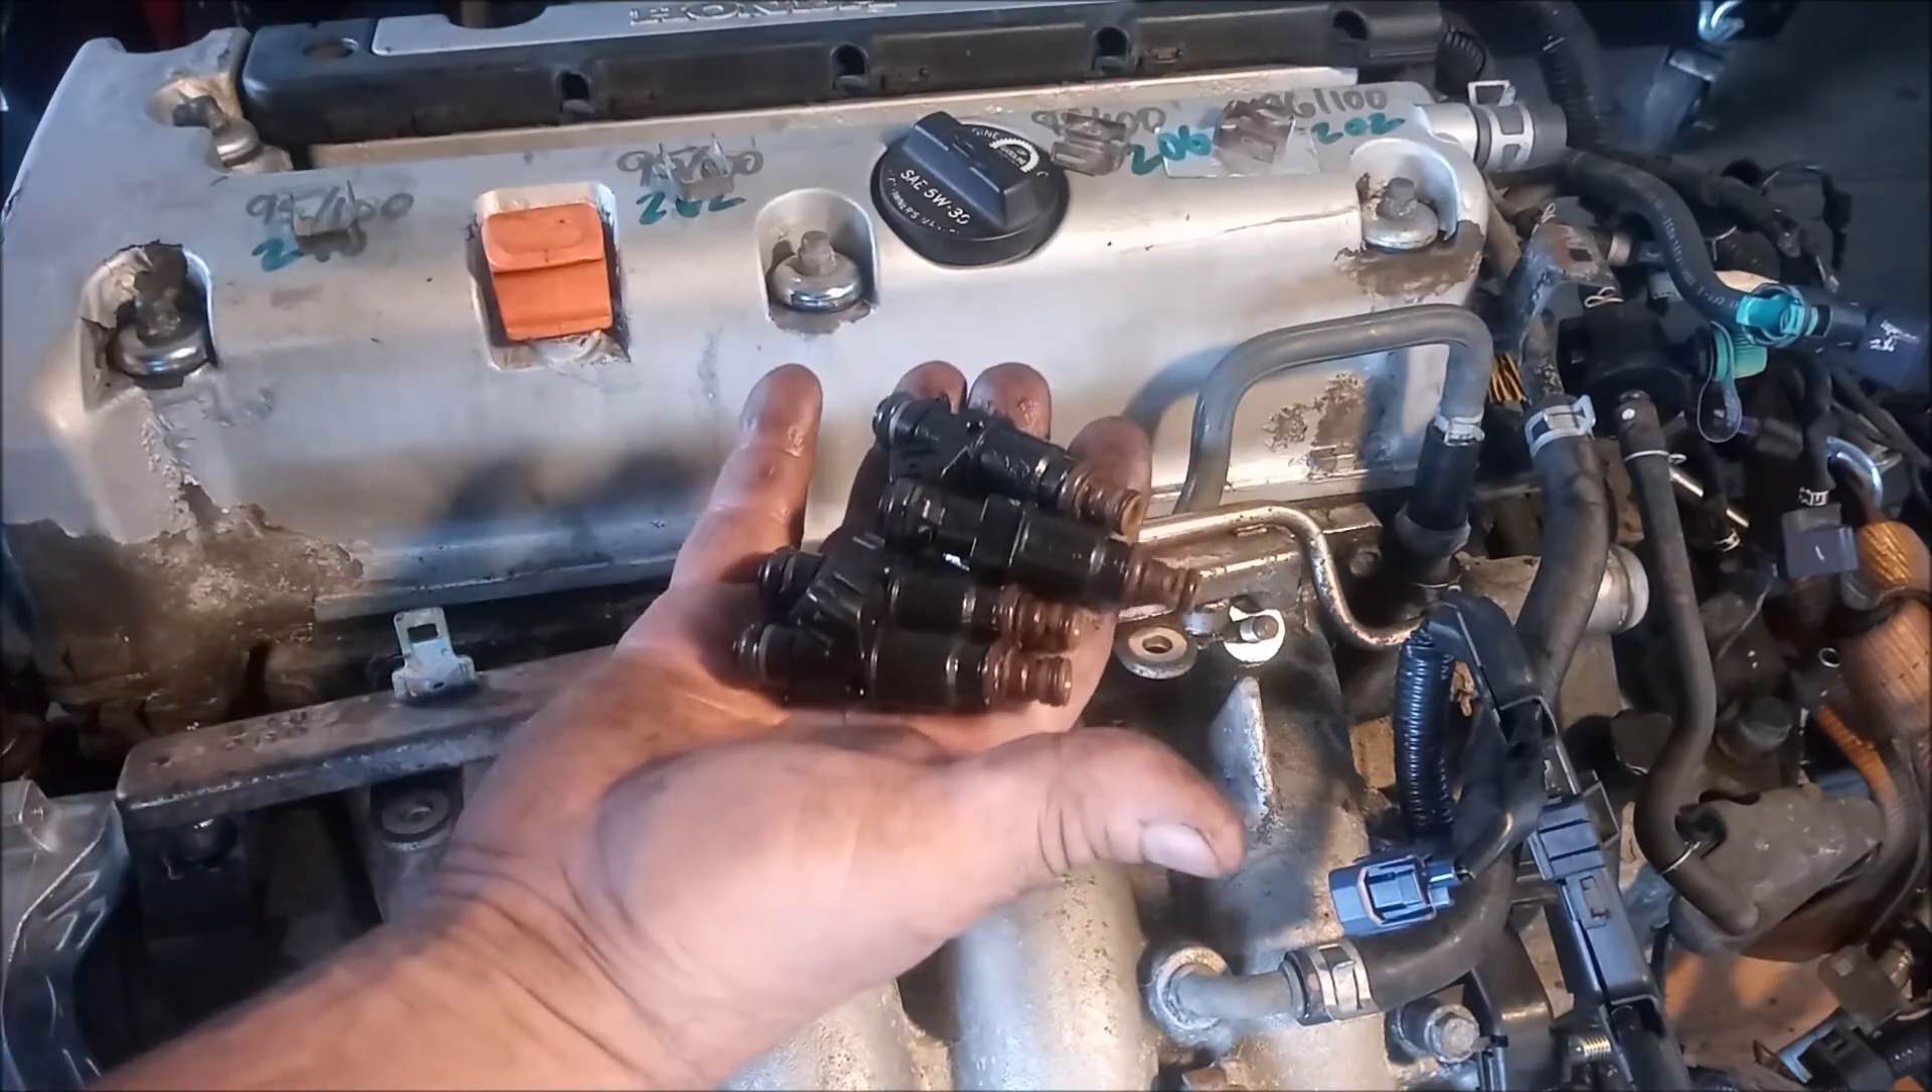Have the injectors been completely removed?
Yes.